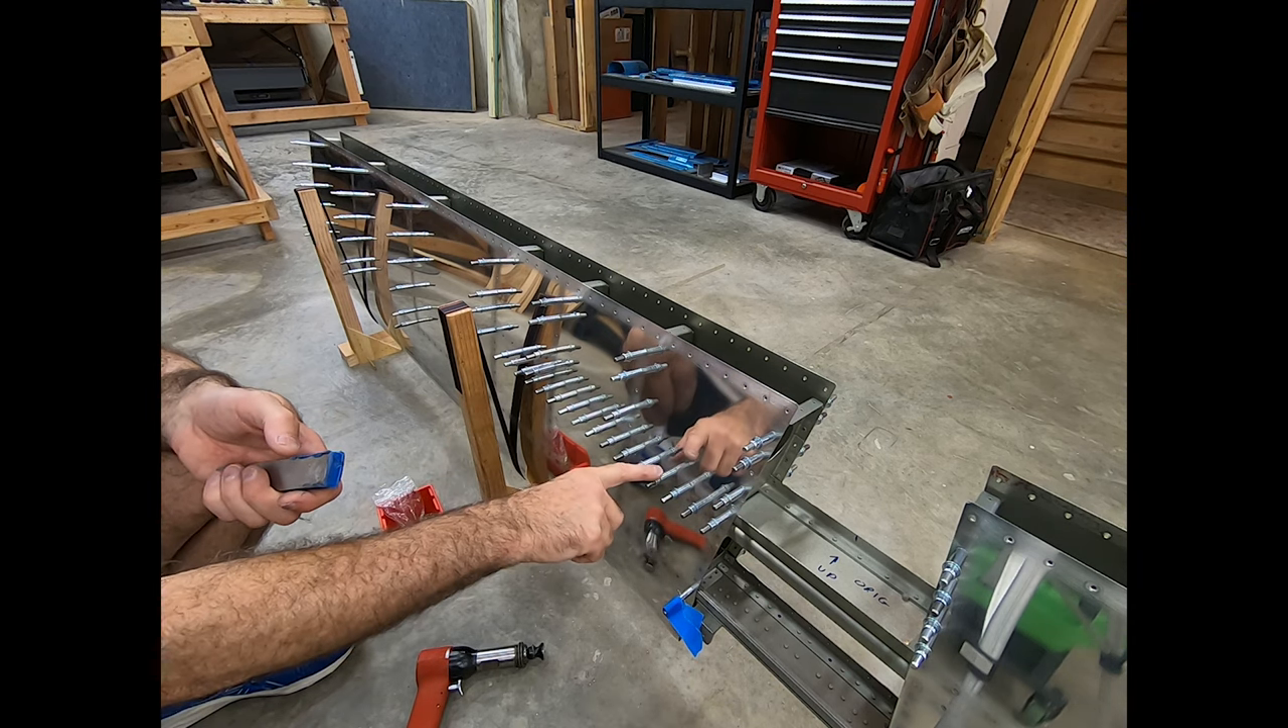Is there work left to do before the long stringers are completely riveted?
Yes.